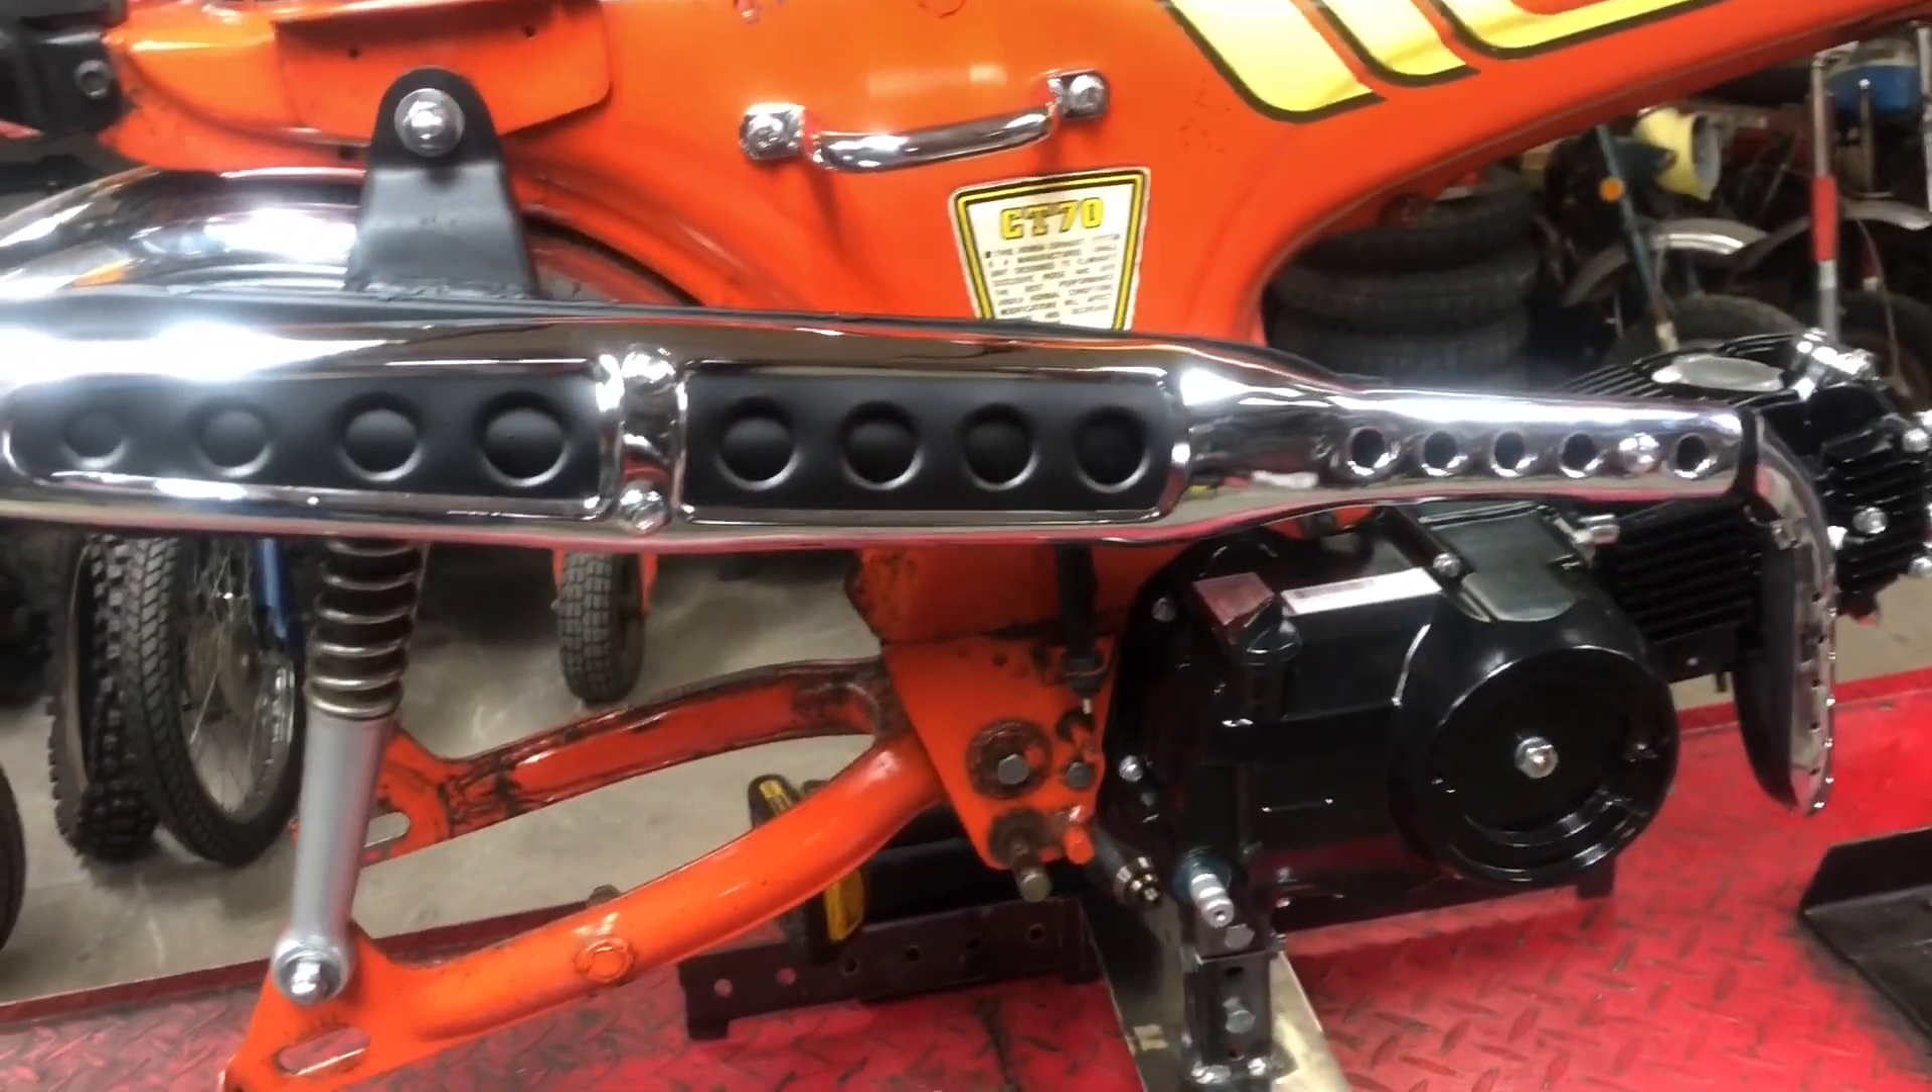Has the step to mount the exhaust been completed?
Yes.